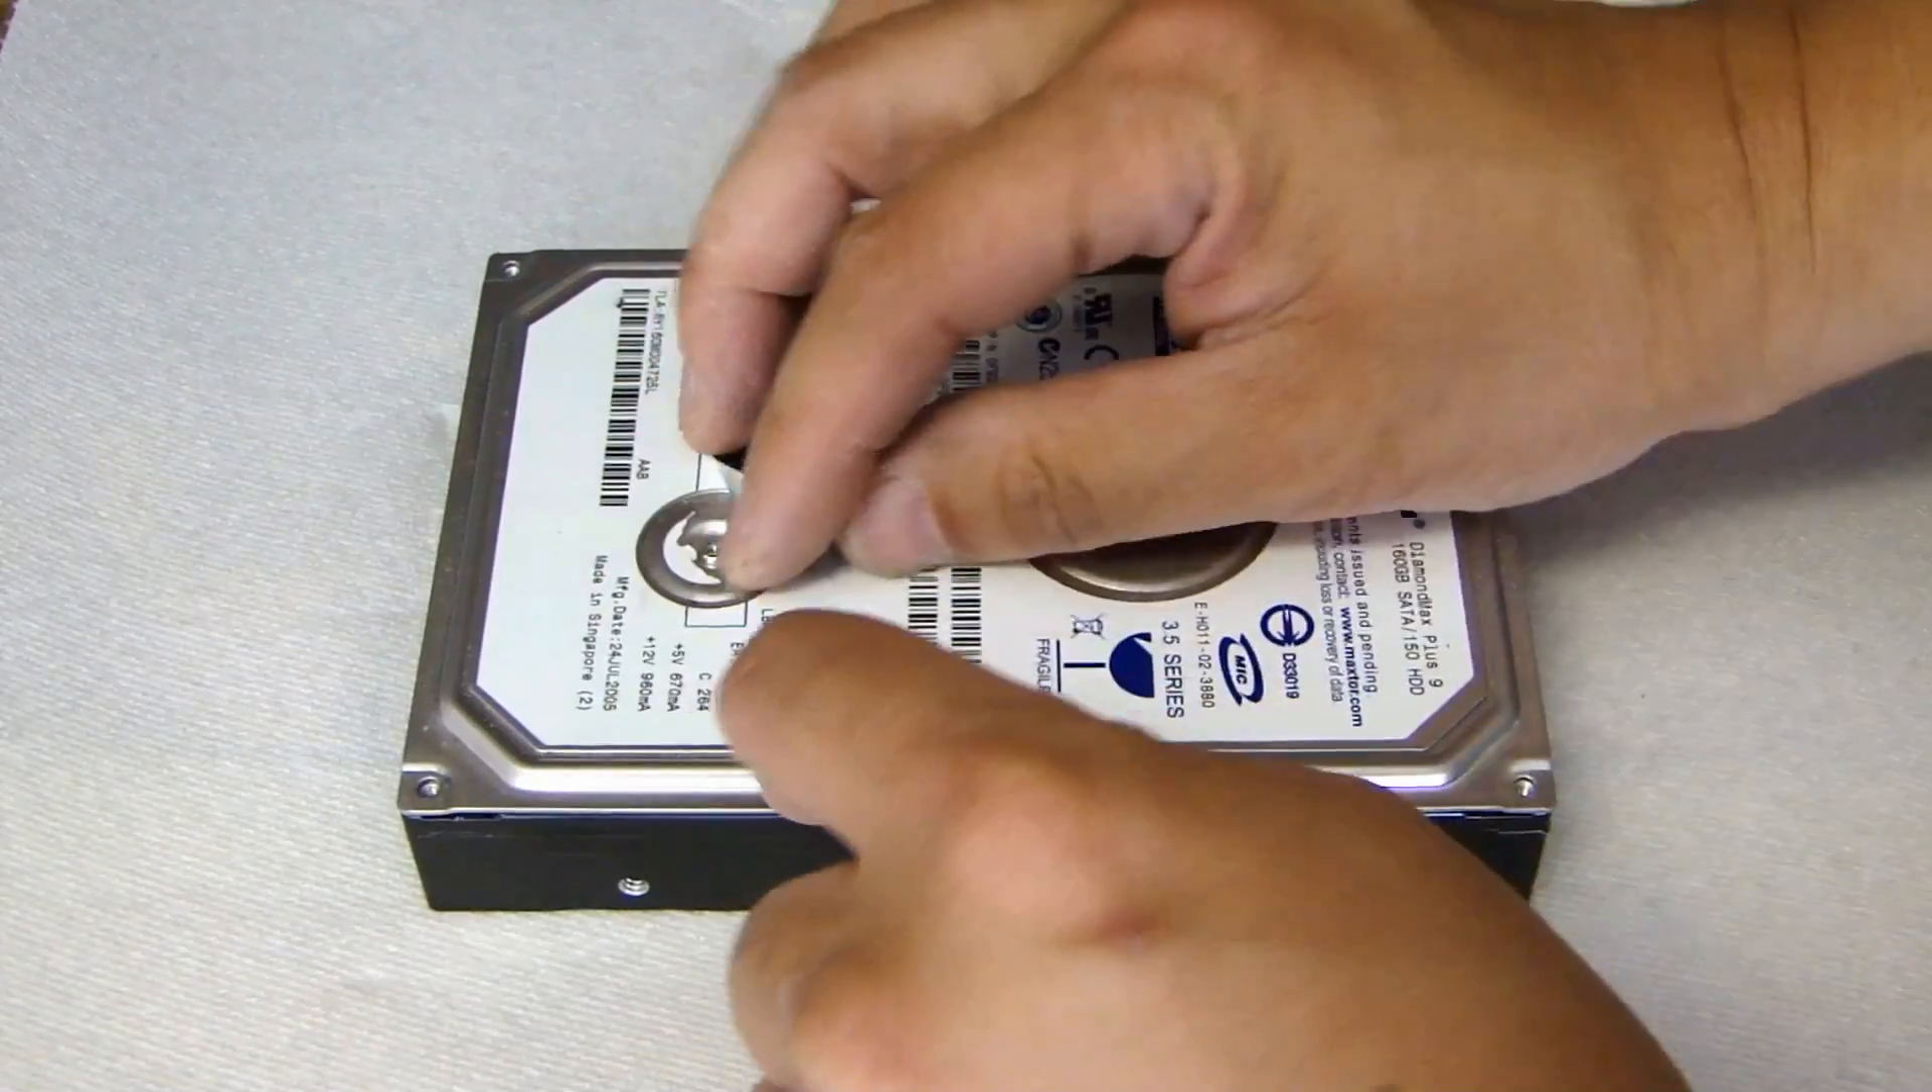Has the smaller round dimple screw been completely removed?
No.